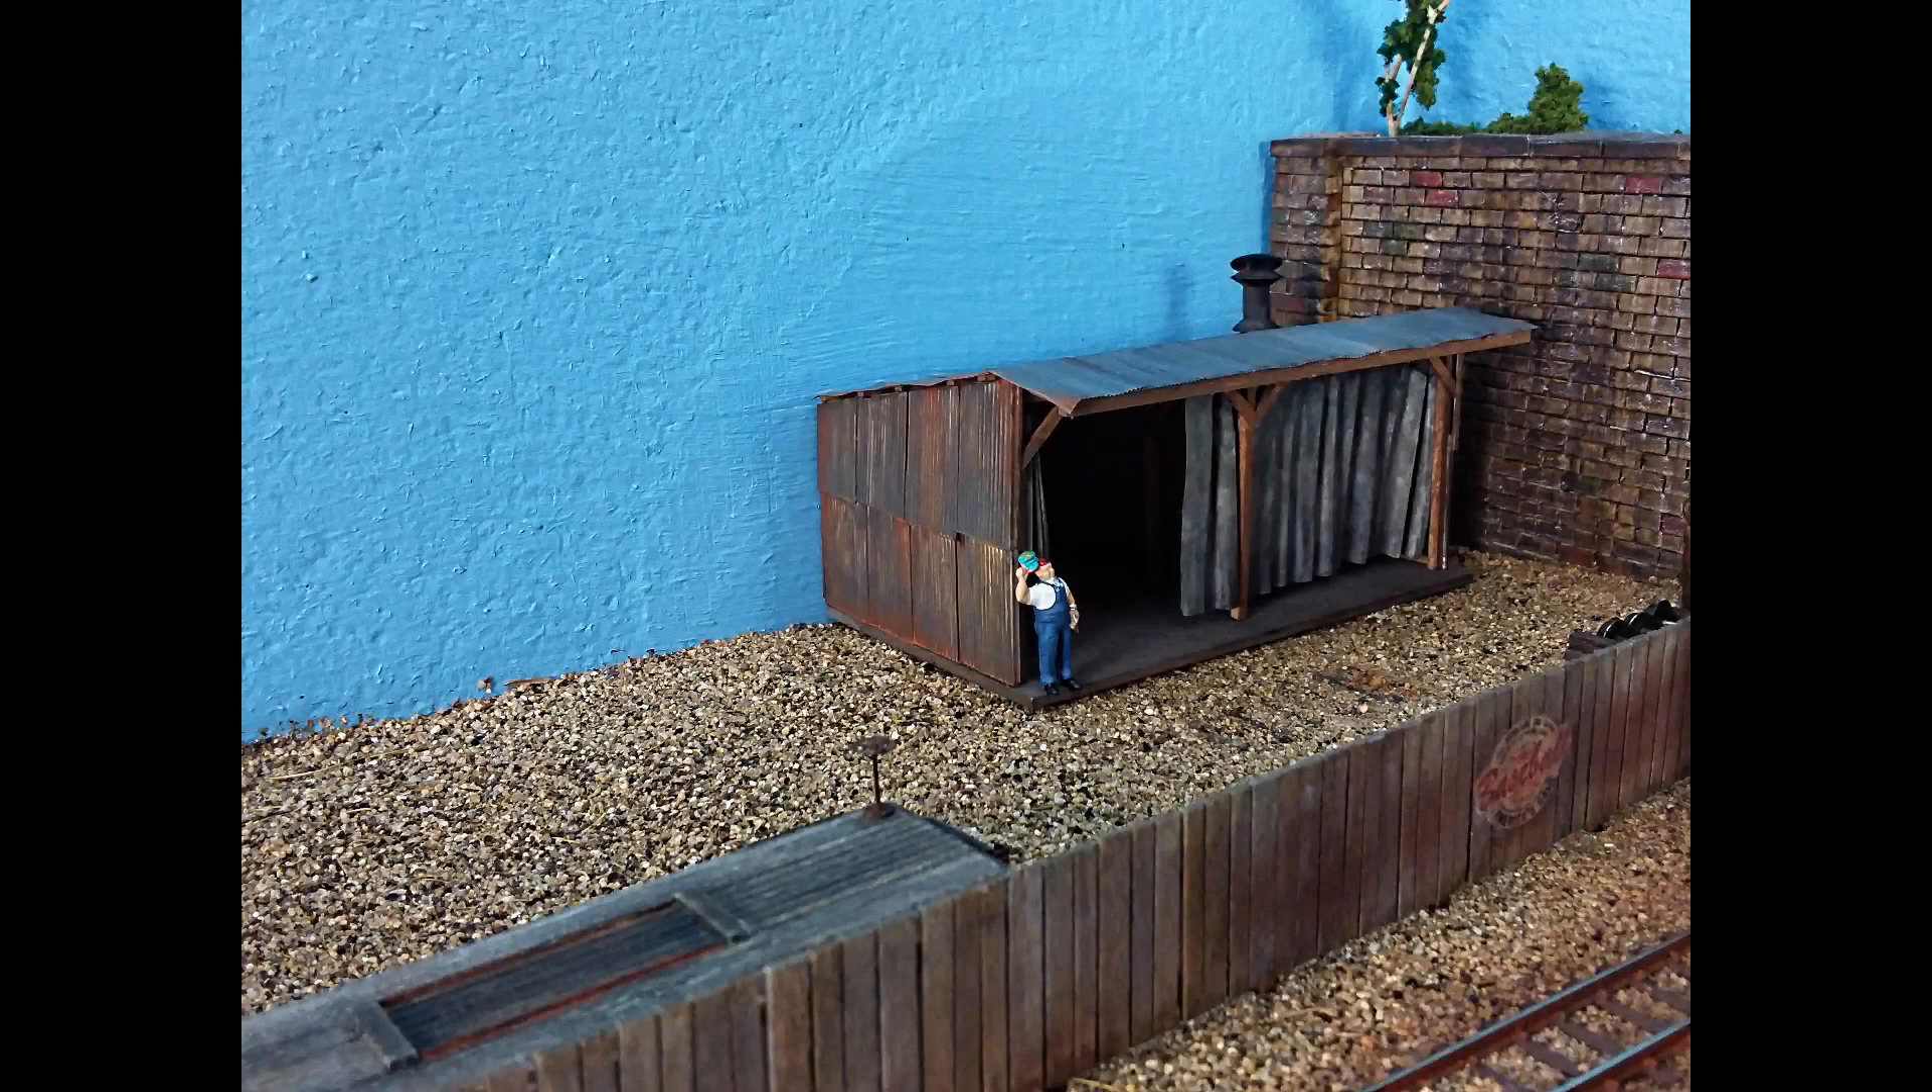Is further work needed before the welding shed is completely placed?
No.